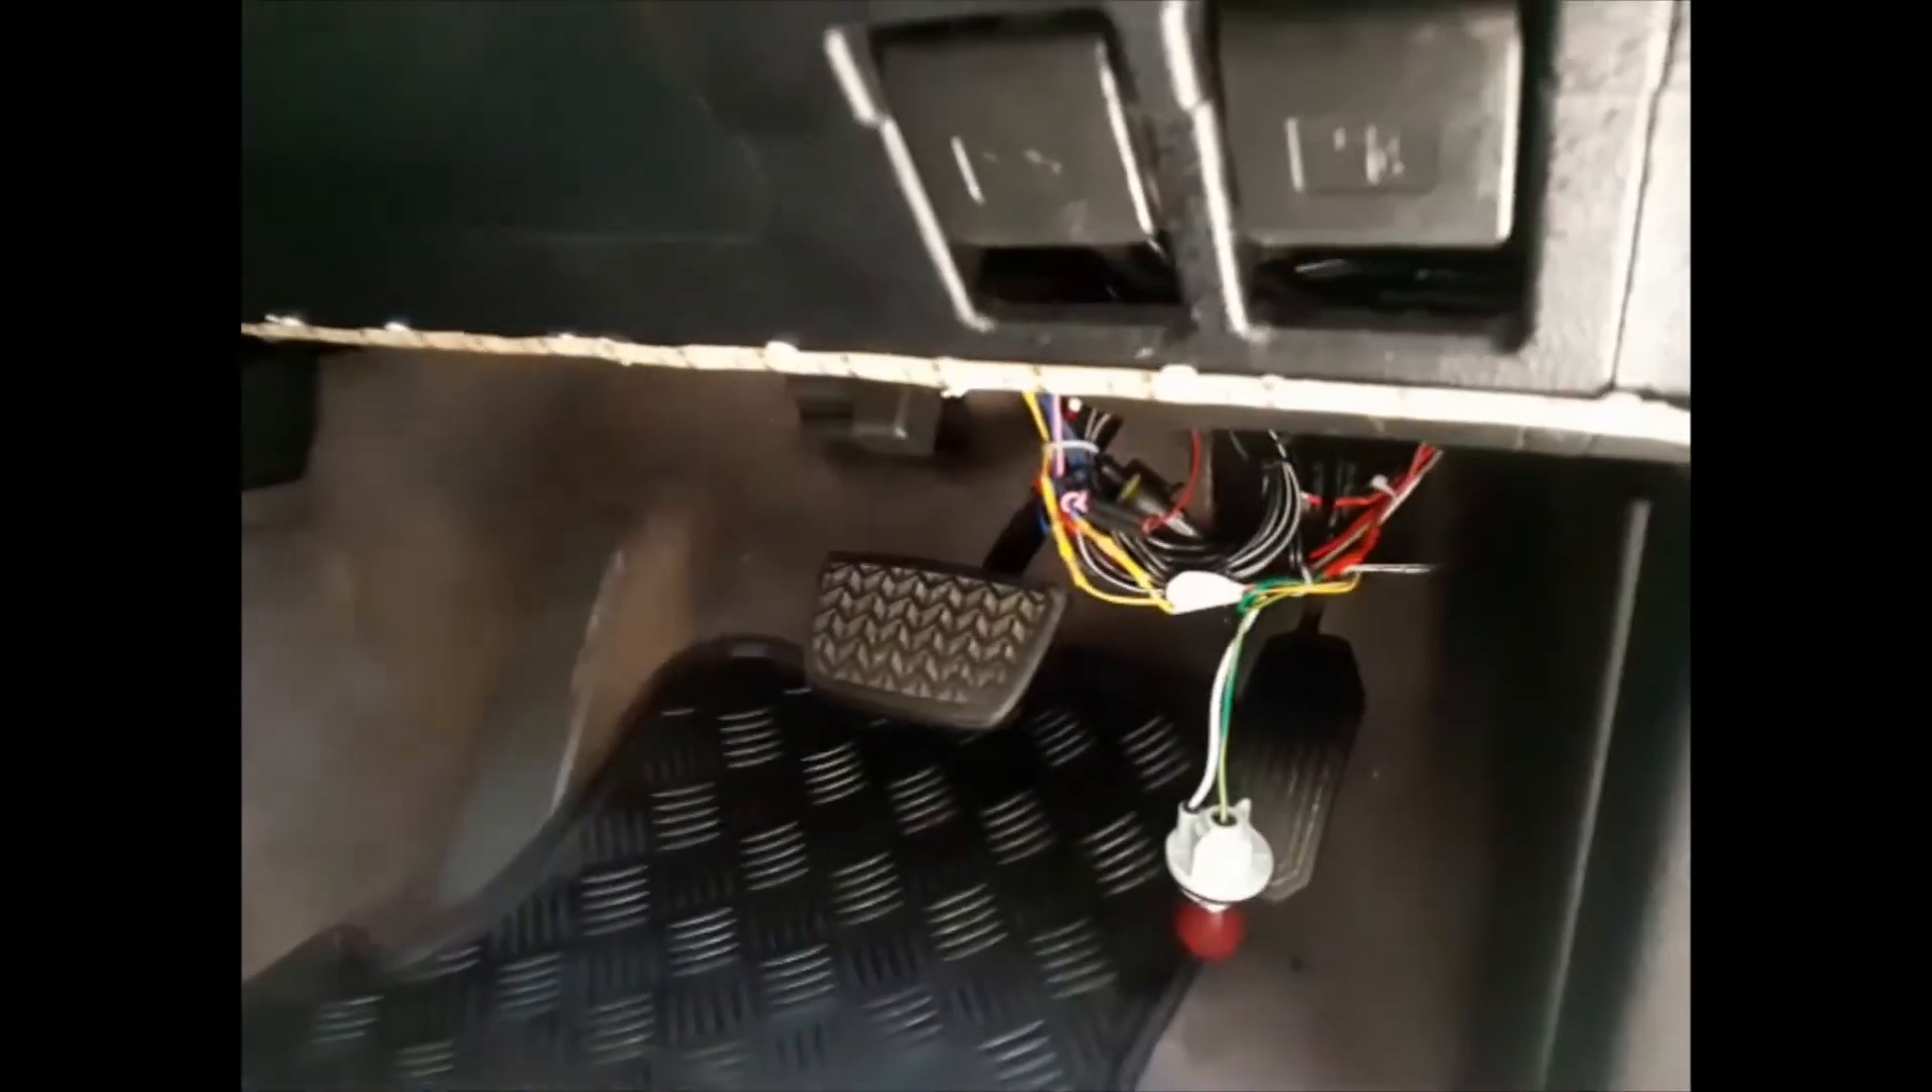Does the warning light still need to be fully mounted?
Yes.